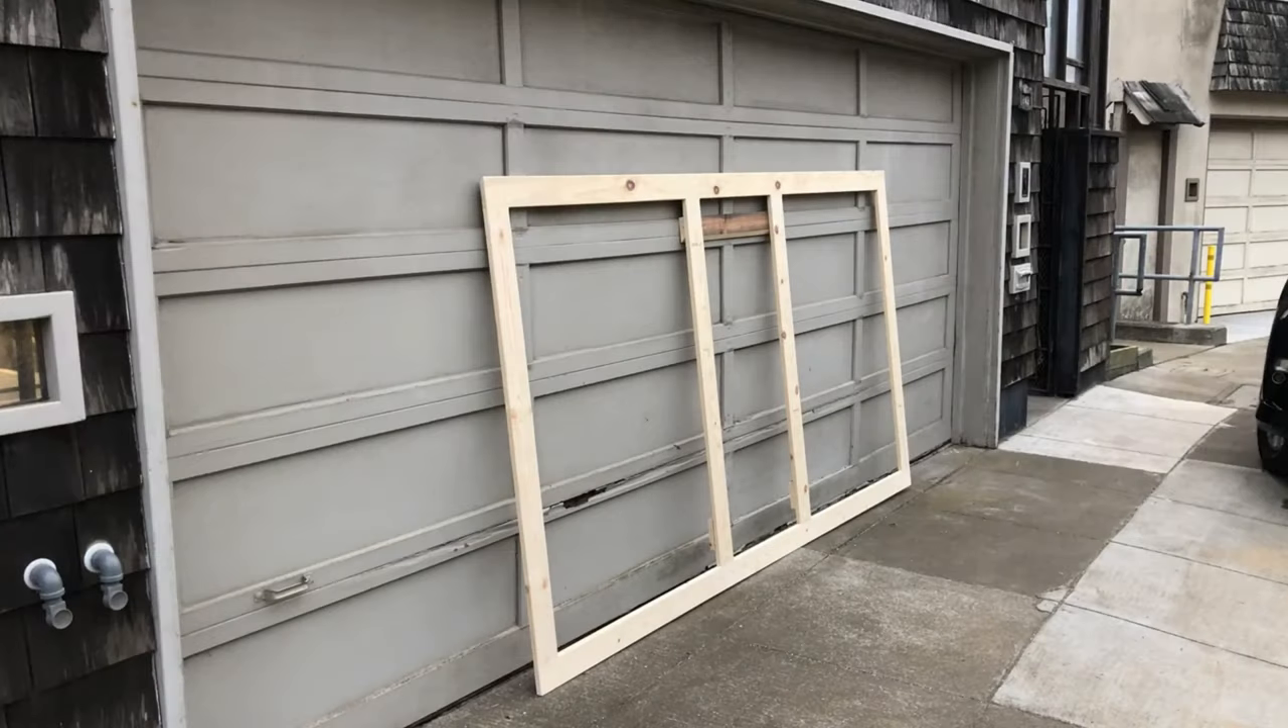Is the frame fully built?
Yes.